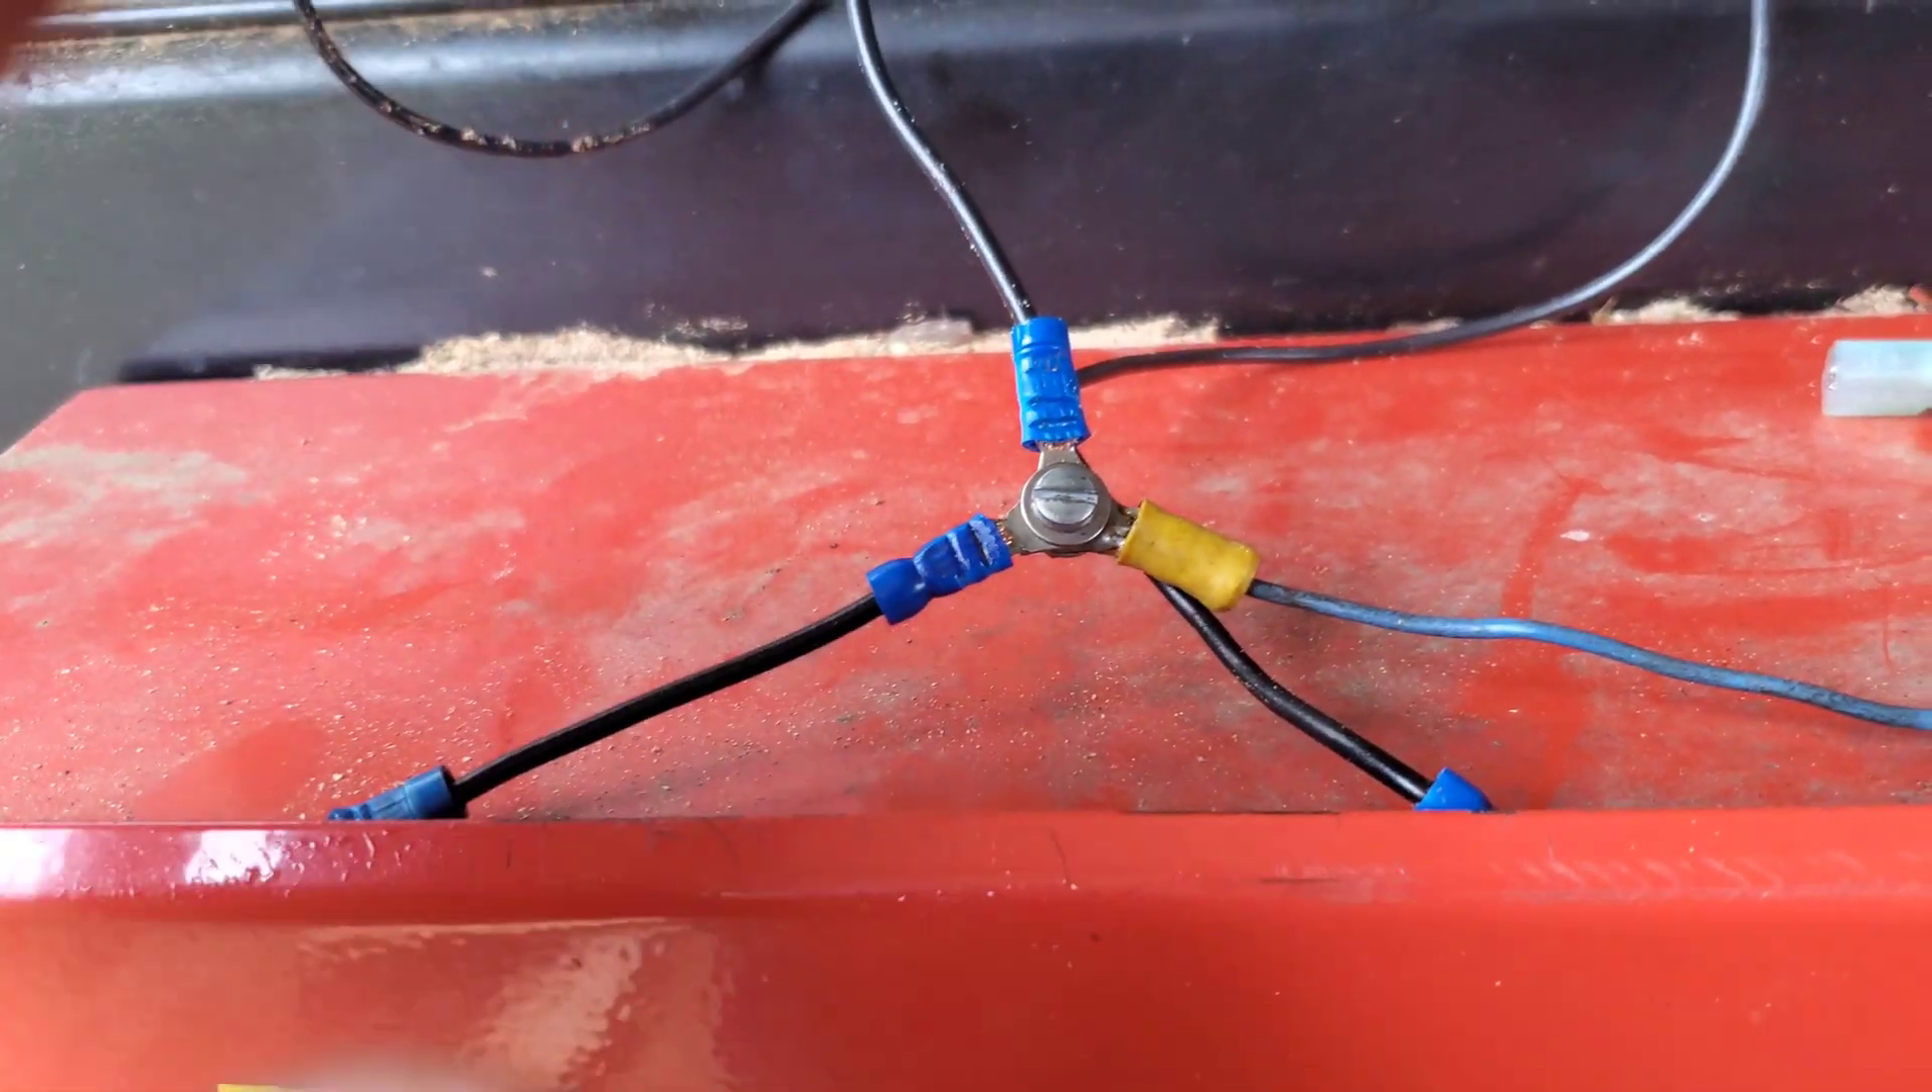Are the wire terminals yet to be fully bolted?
No.